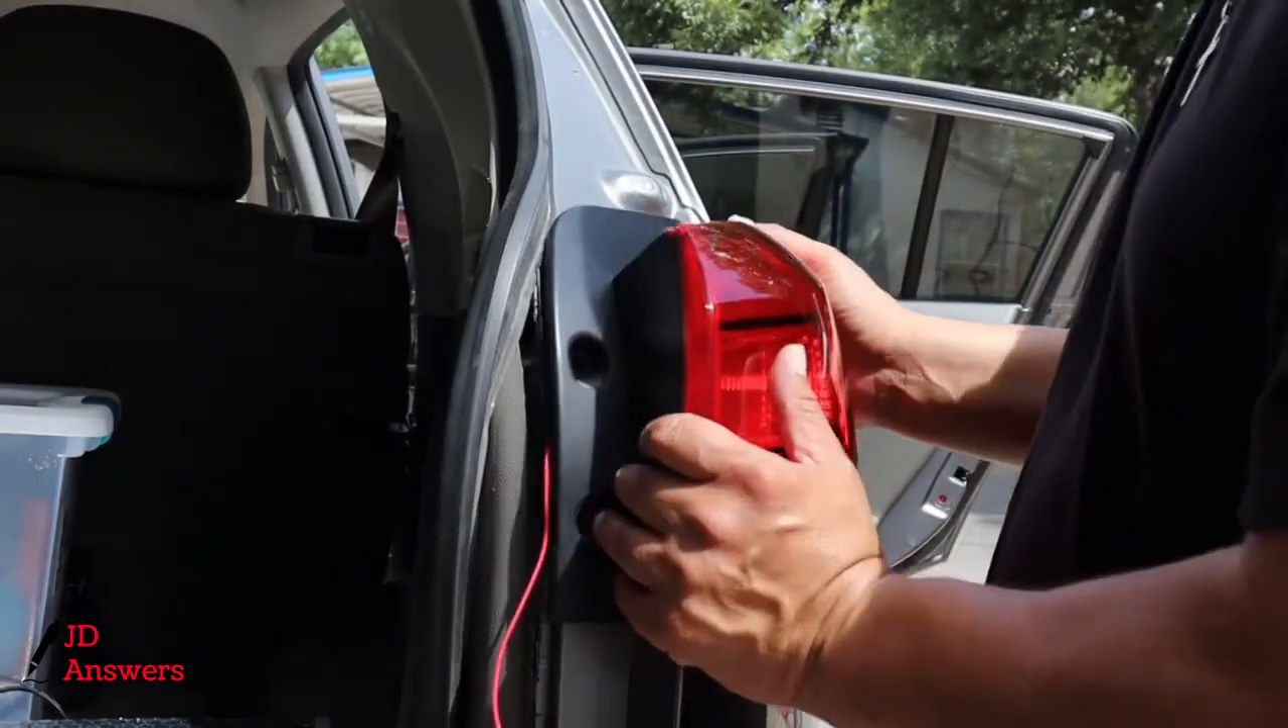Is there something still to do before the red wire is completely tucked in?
Yes.